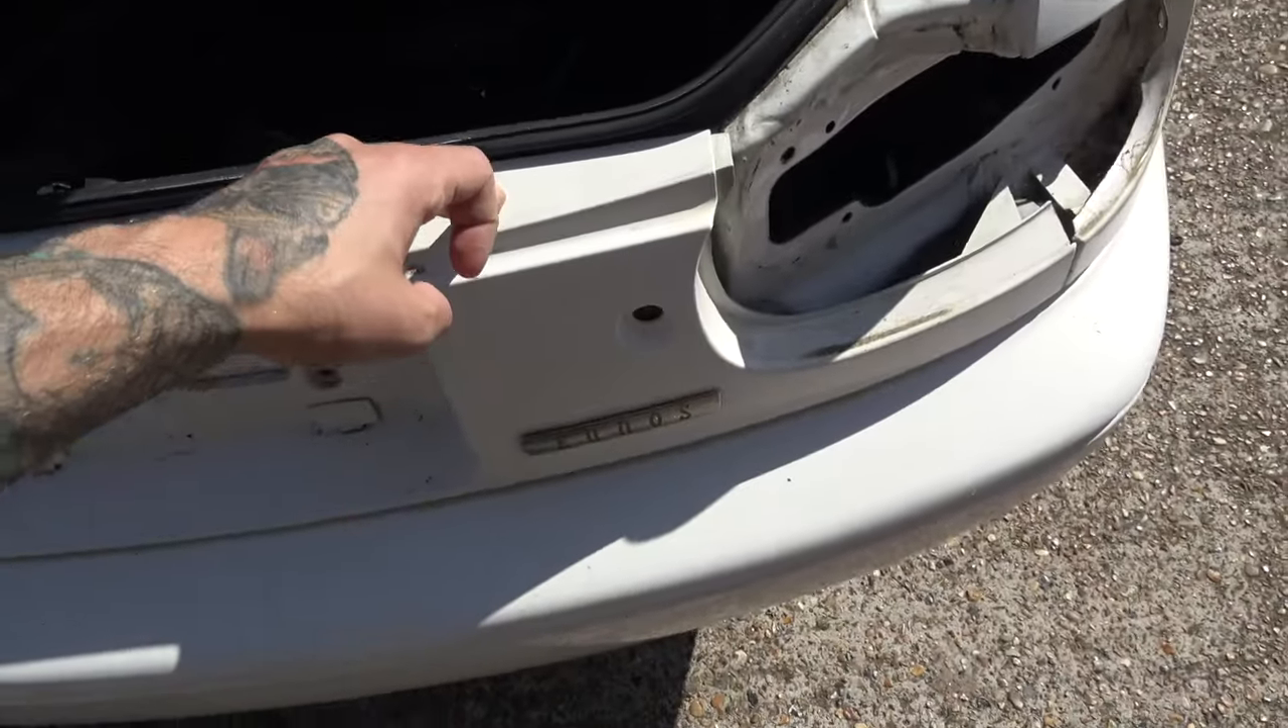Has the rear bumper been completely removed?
No.